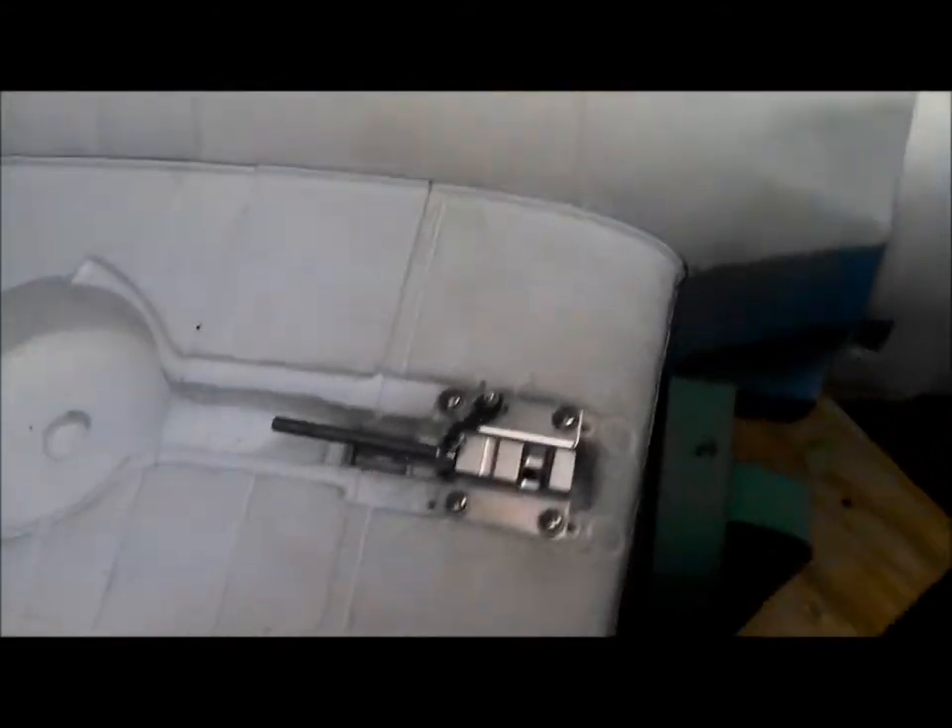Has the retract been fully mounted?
Yes.